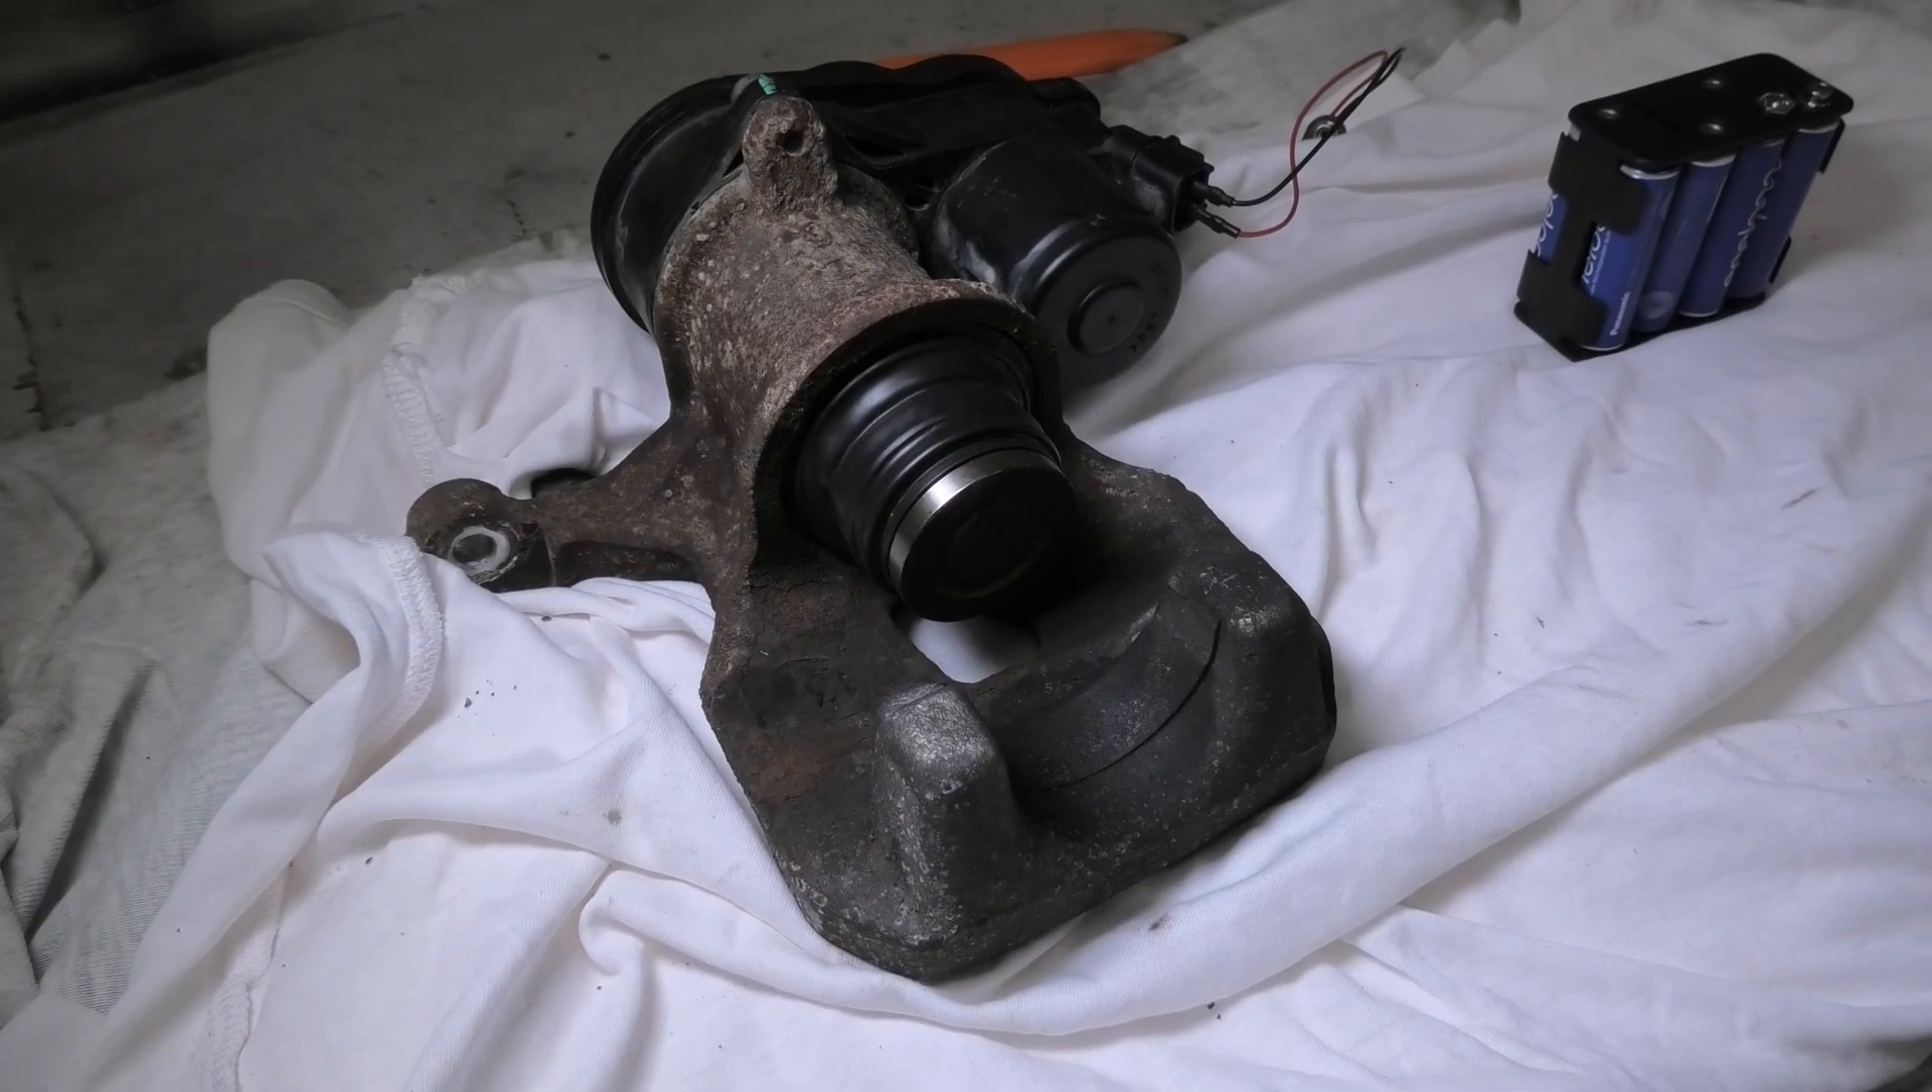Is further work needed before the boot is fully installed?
No.